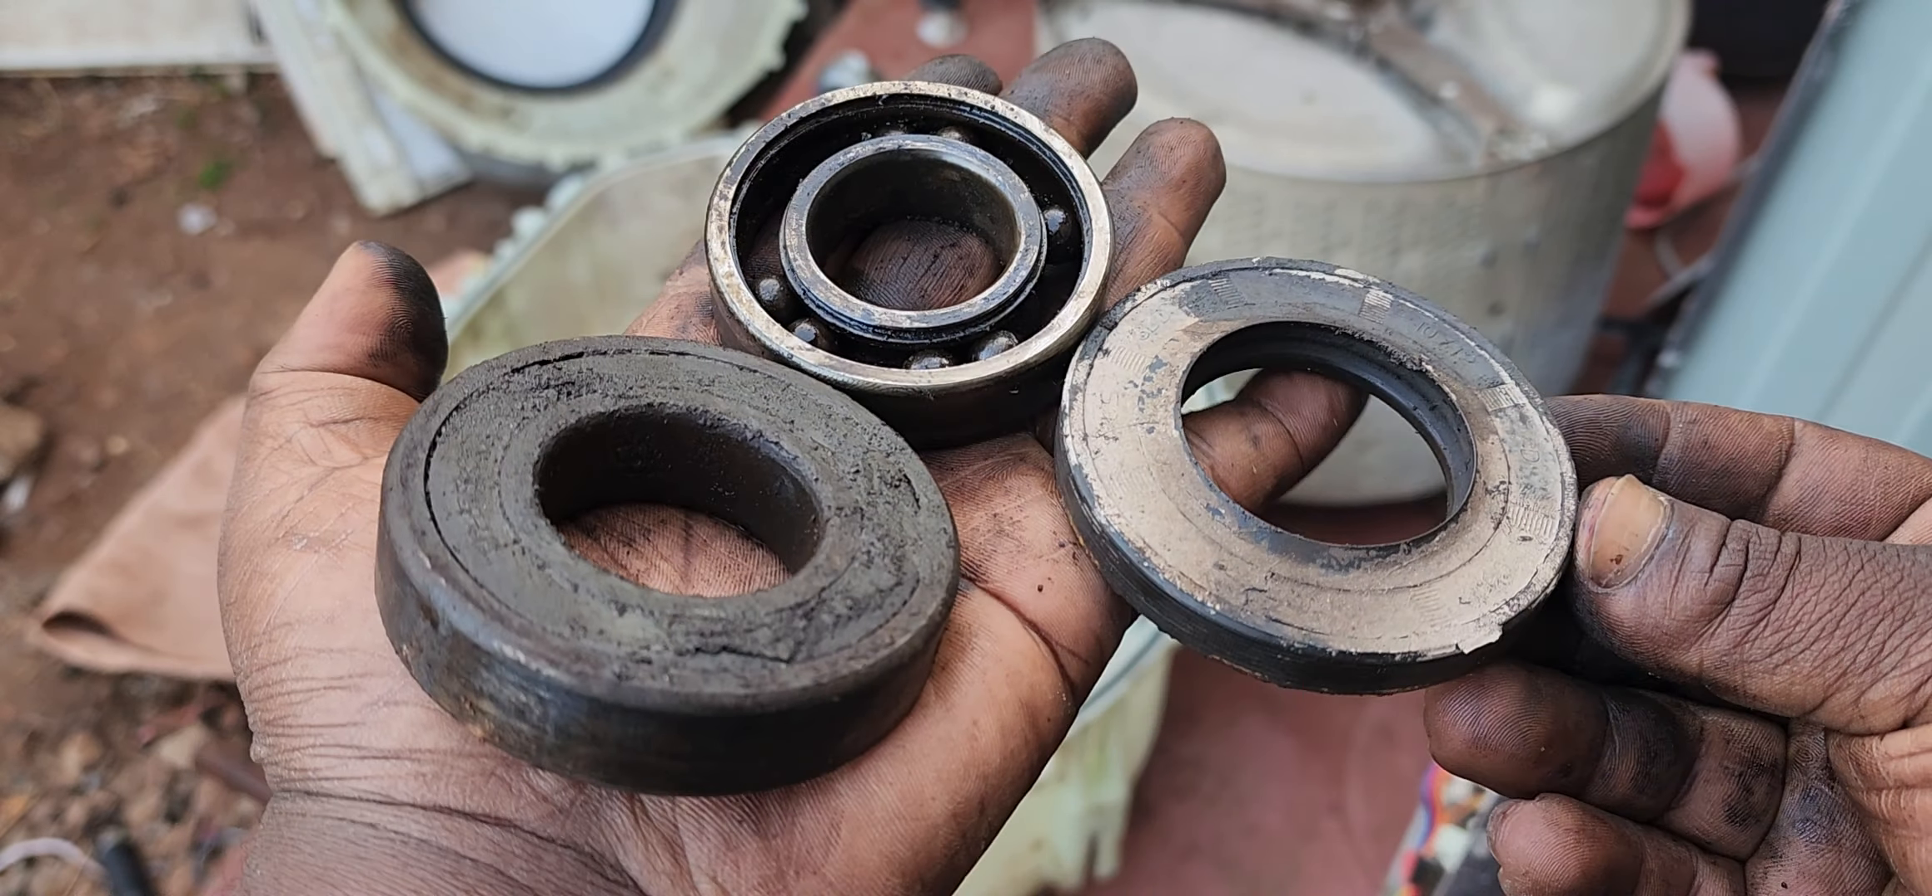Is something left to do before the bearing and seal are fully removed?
No.